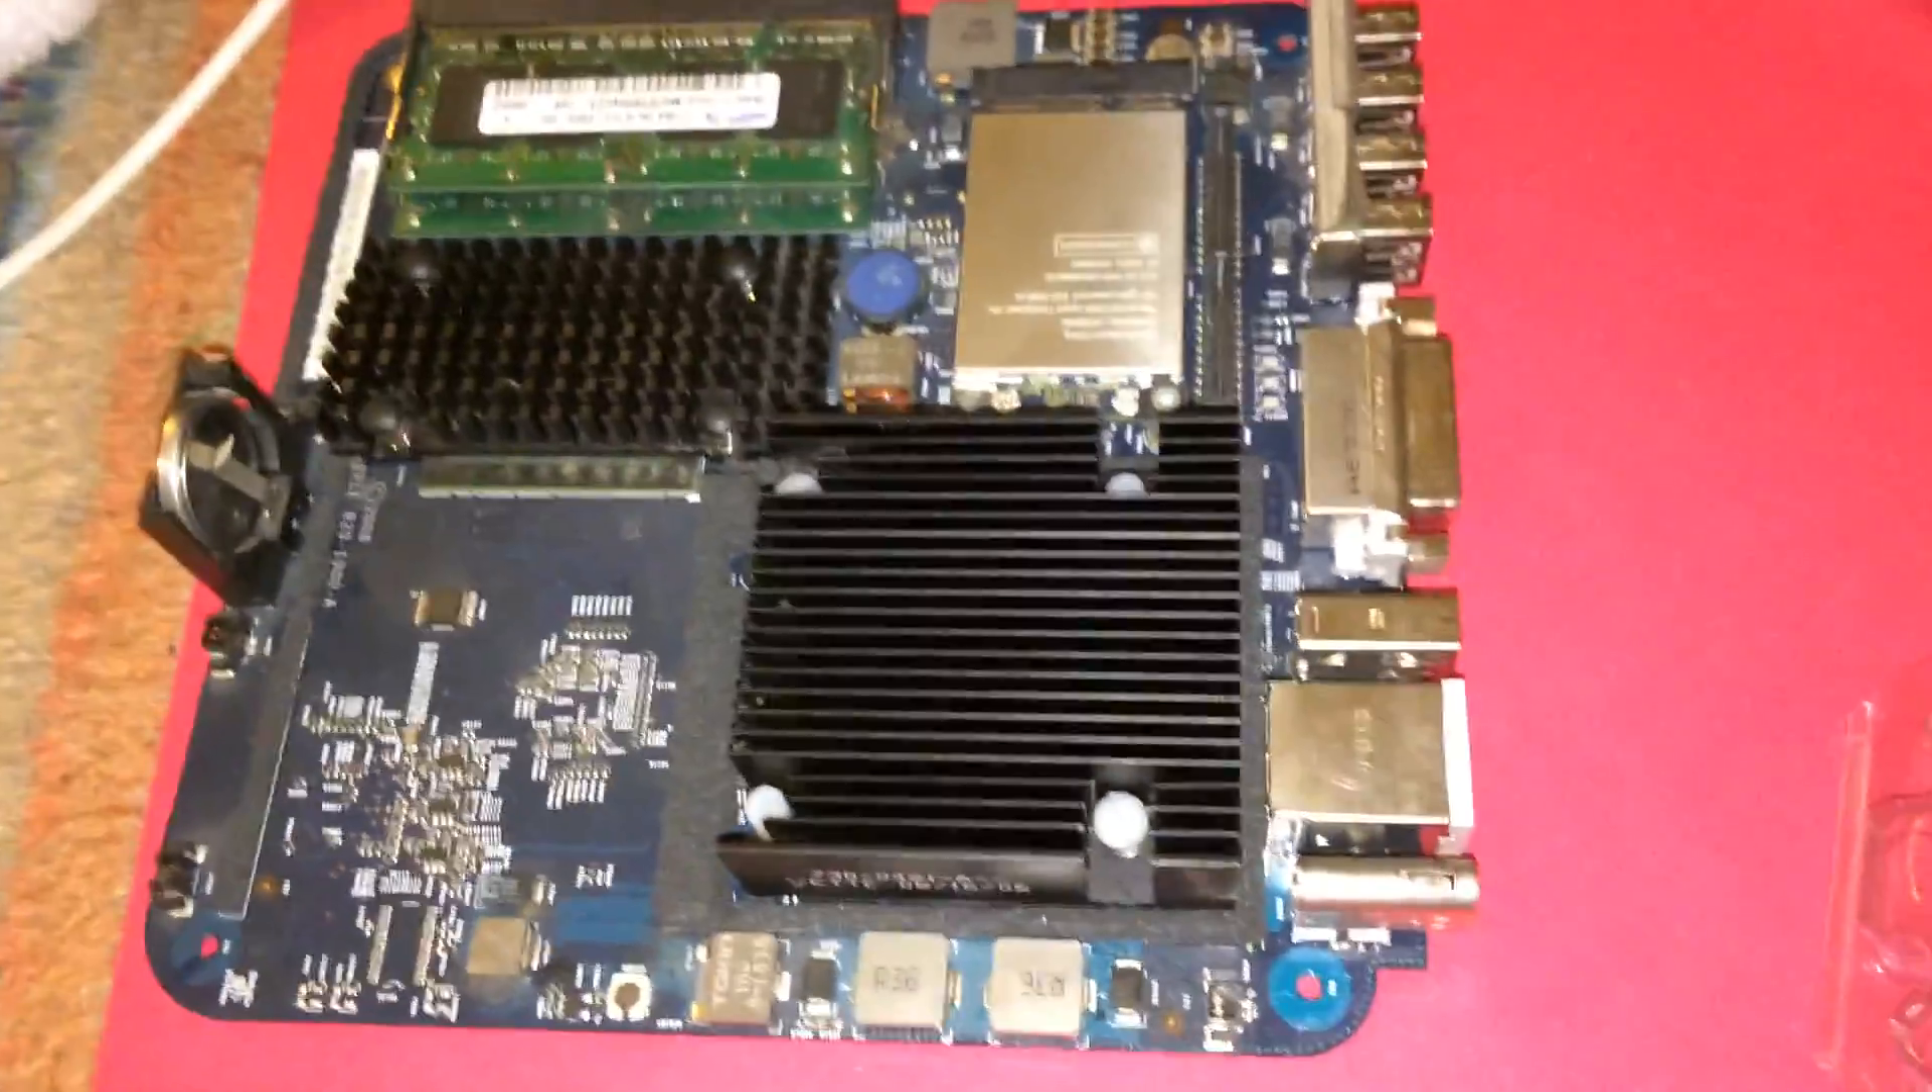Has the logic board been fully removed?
Yes.